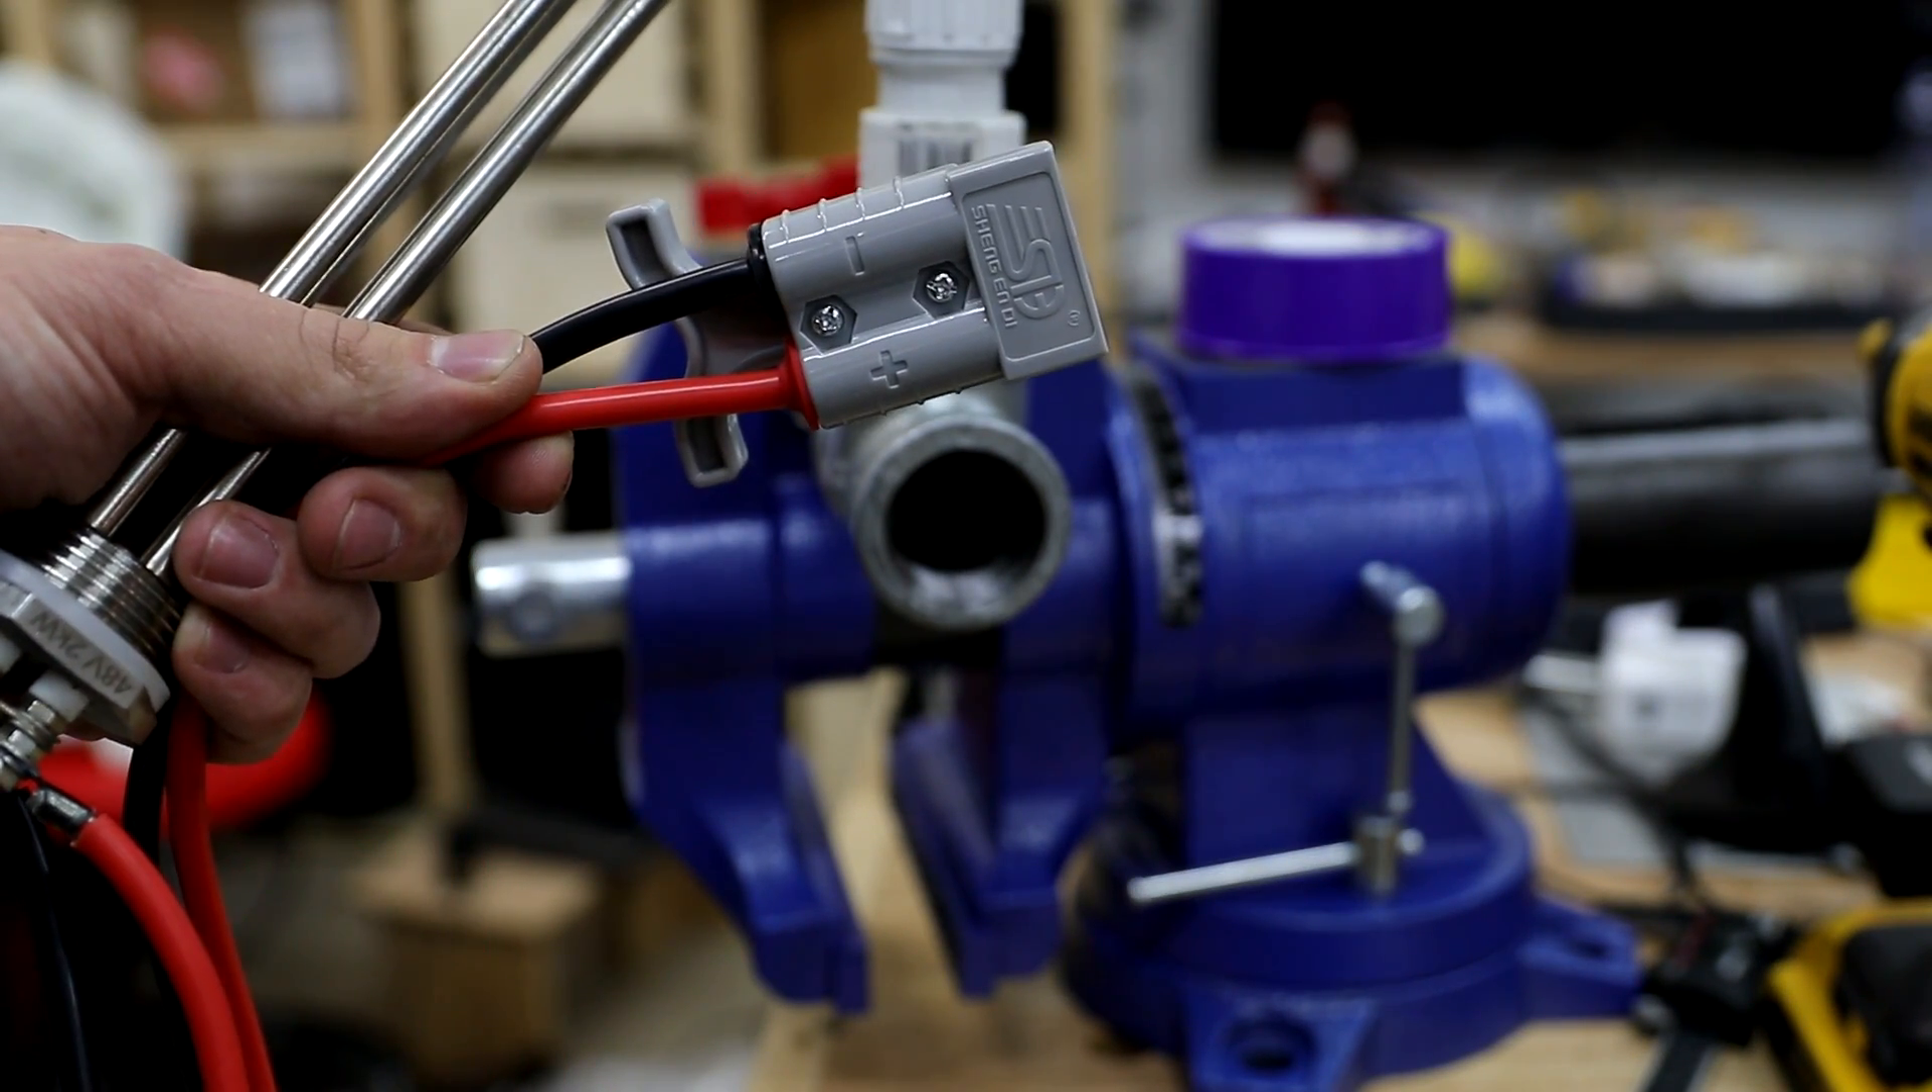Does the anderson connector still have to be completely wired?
No.